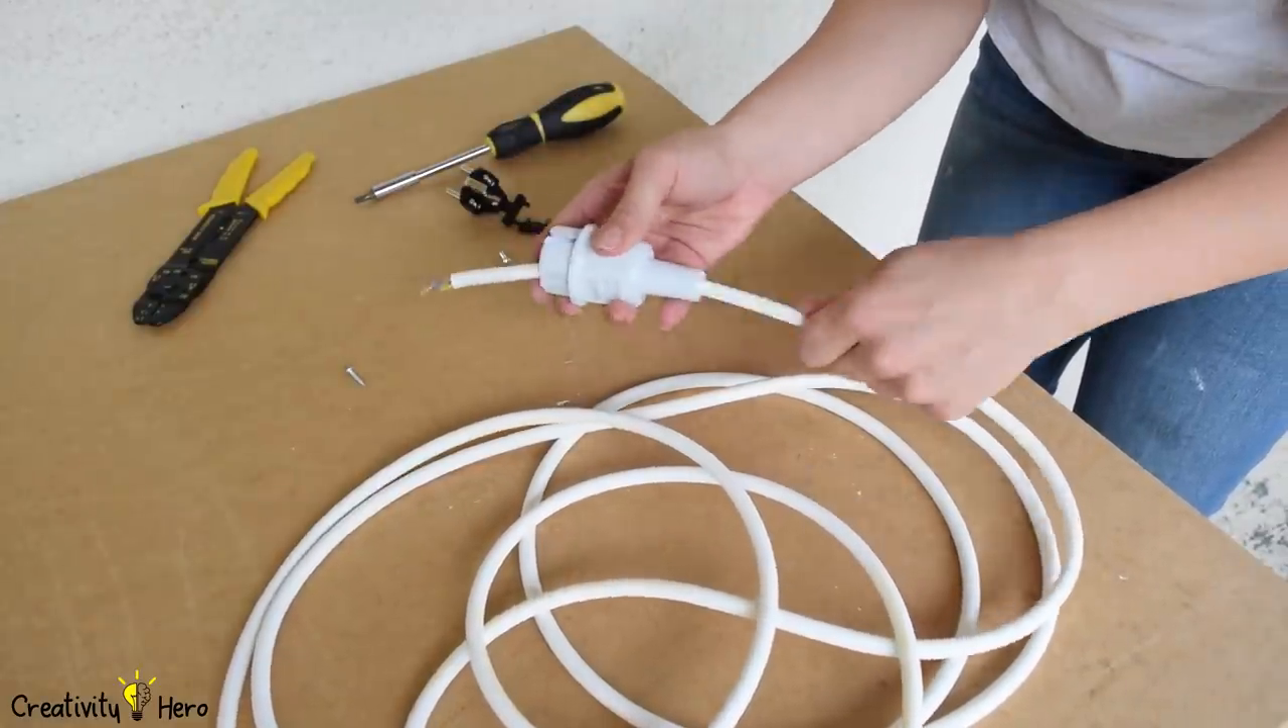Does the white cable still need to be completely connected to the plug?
Yes.